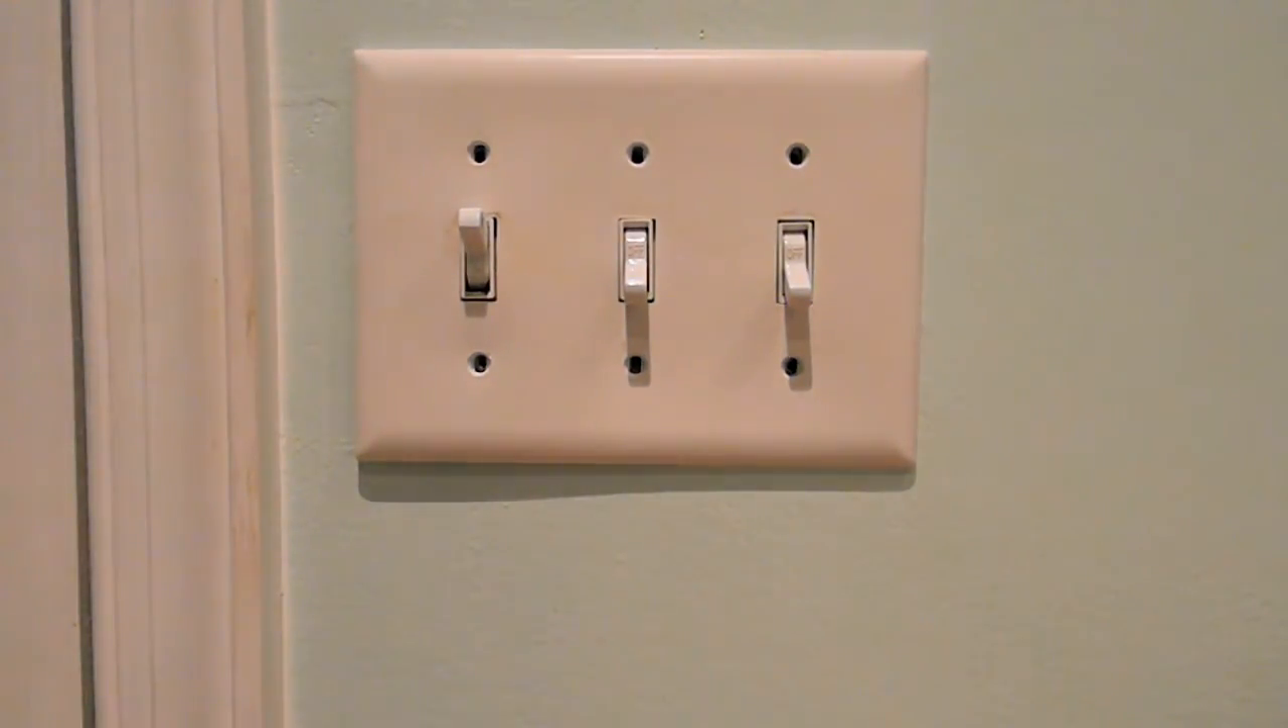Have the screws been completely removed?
Yes.